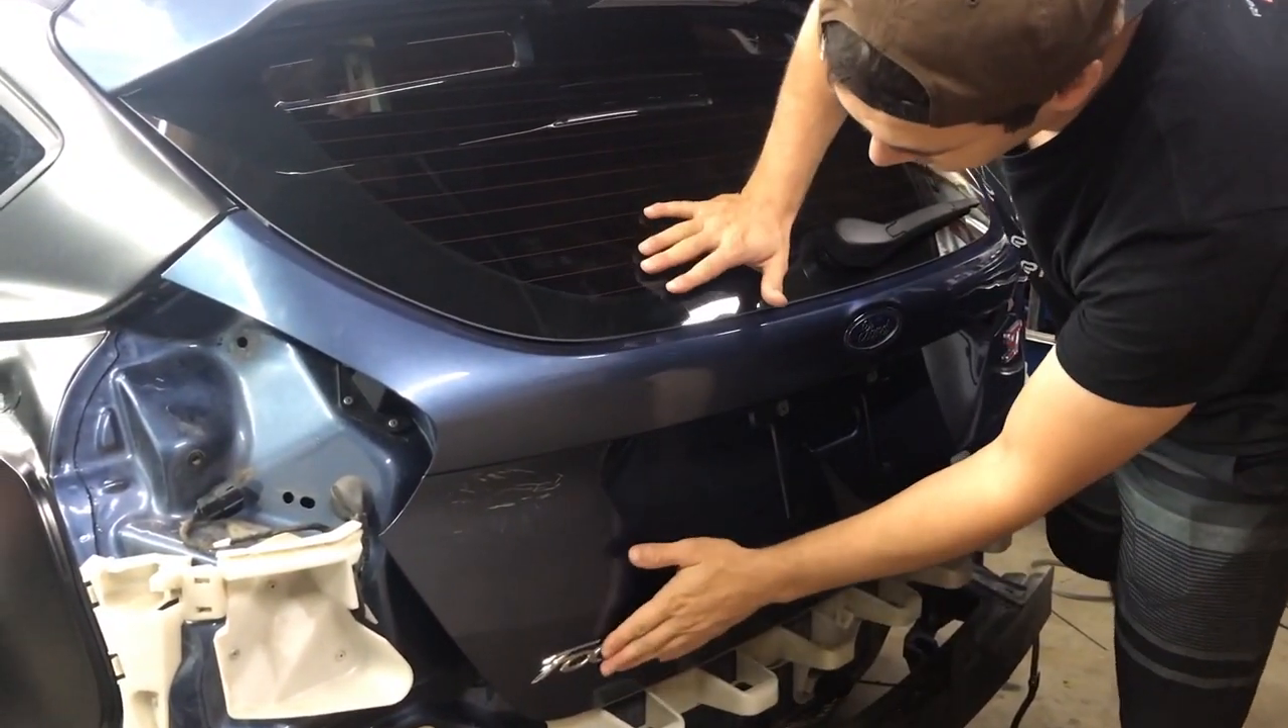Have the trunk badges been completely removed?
No.